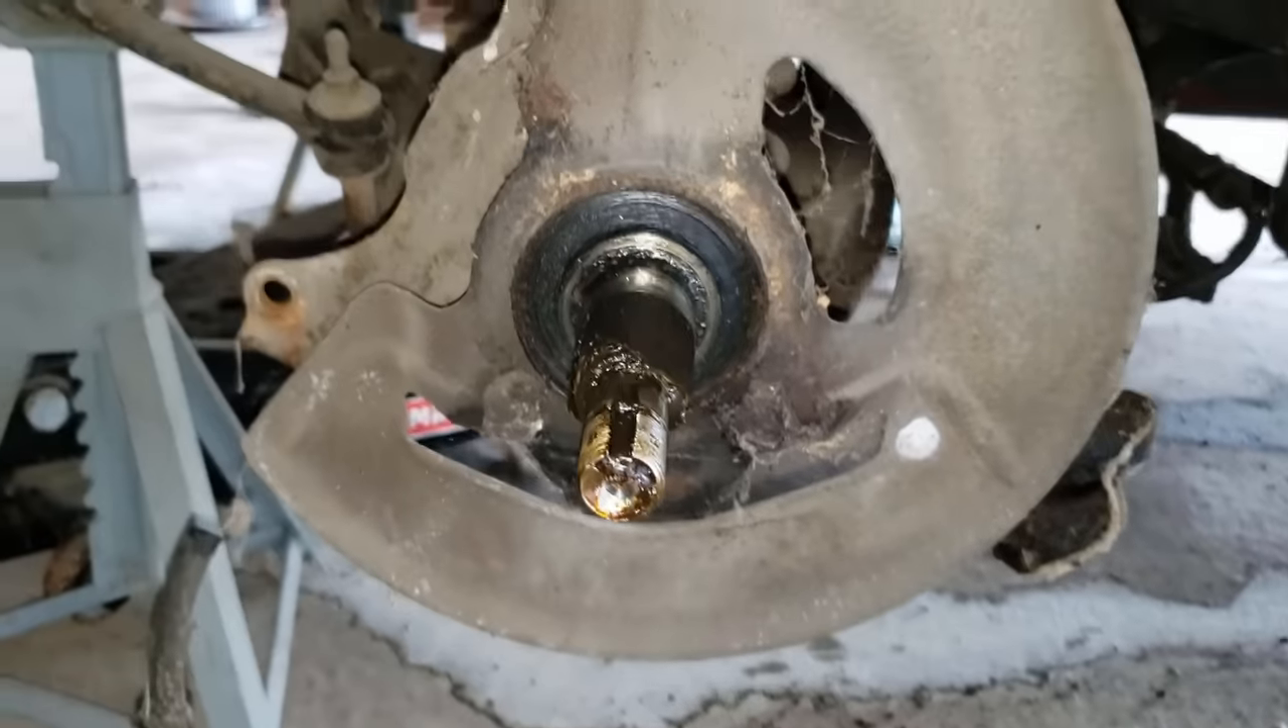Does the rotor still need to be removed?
No.